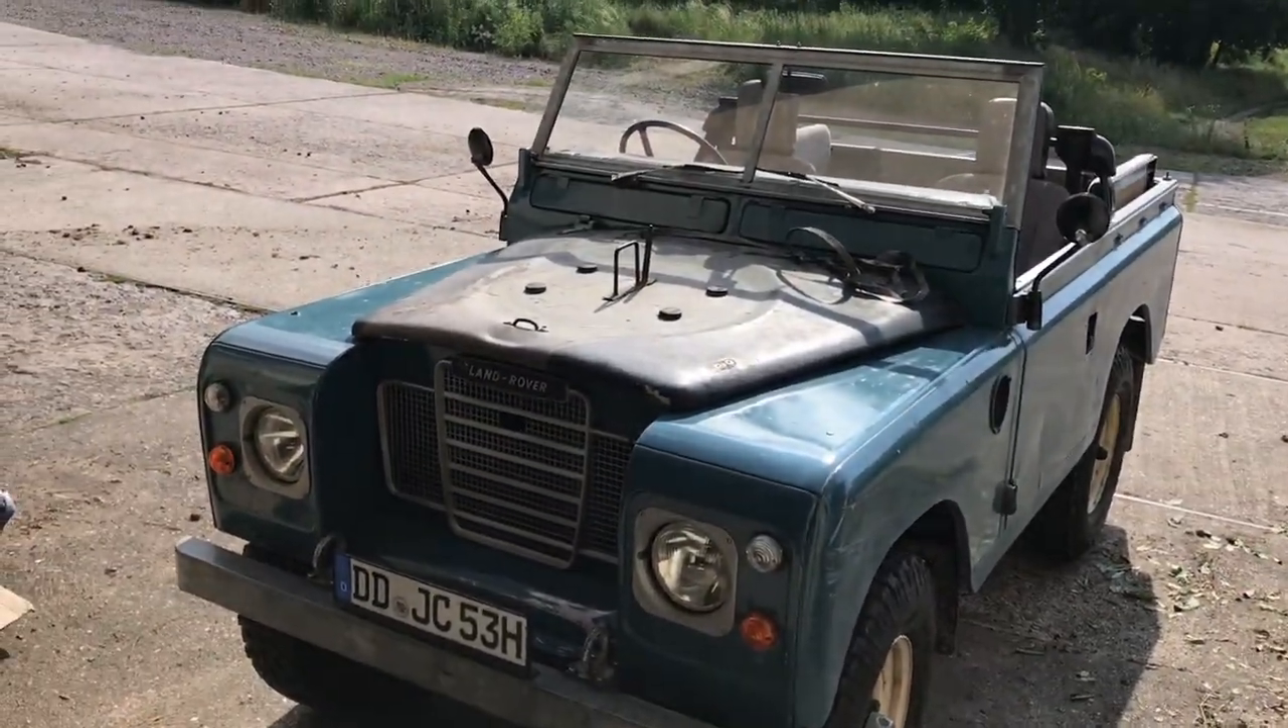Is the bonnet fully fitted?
Yes.